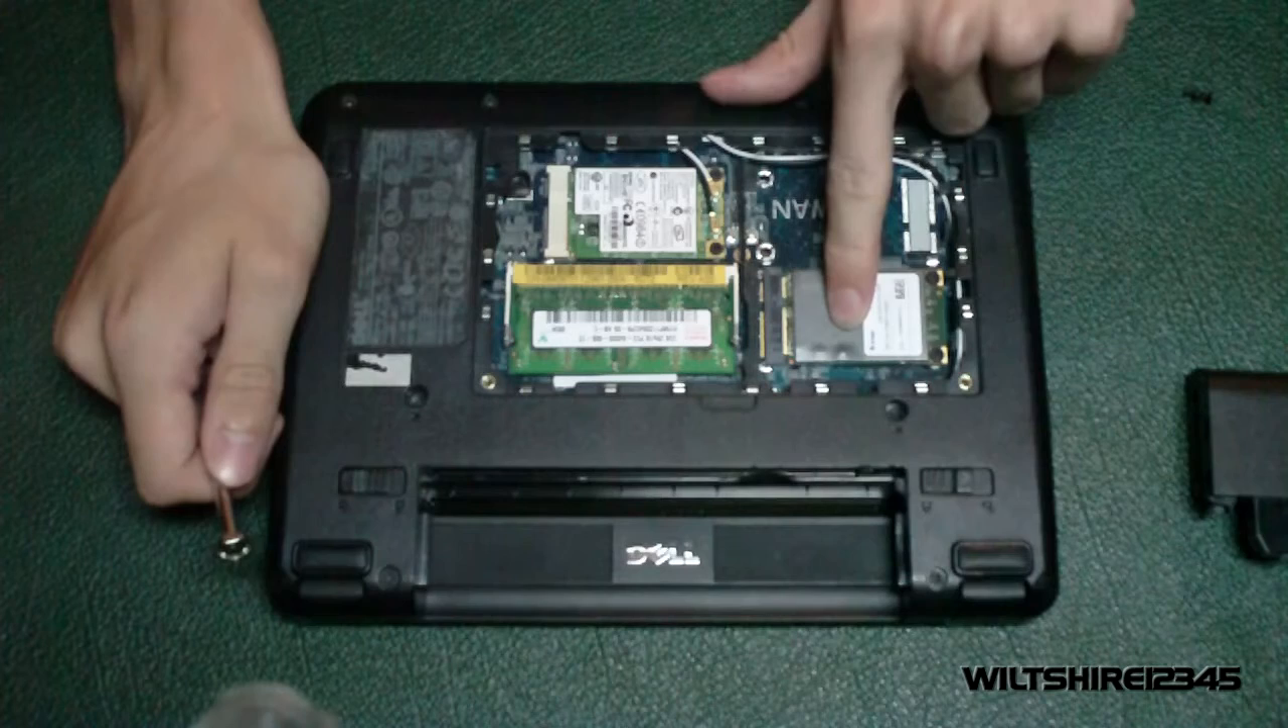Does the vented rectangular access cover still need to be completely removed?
No.